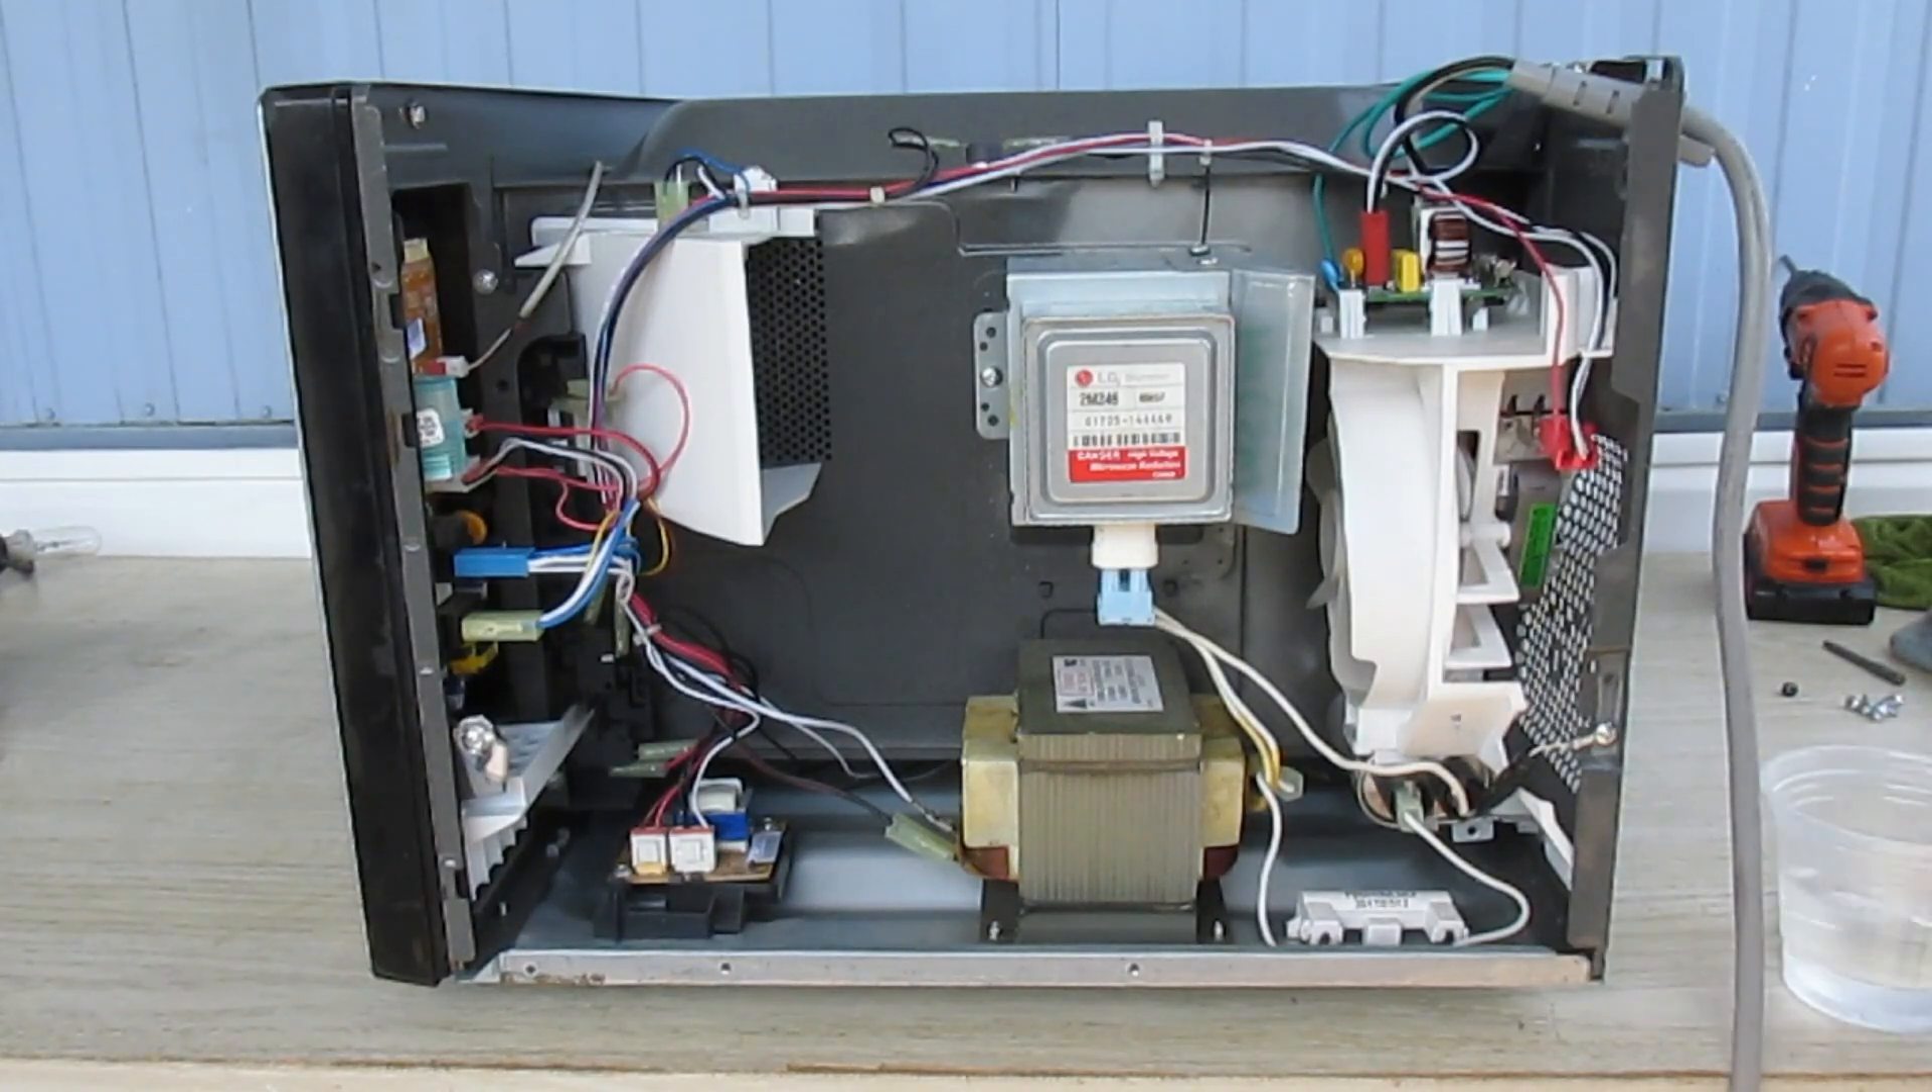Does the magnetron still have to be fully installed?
No.